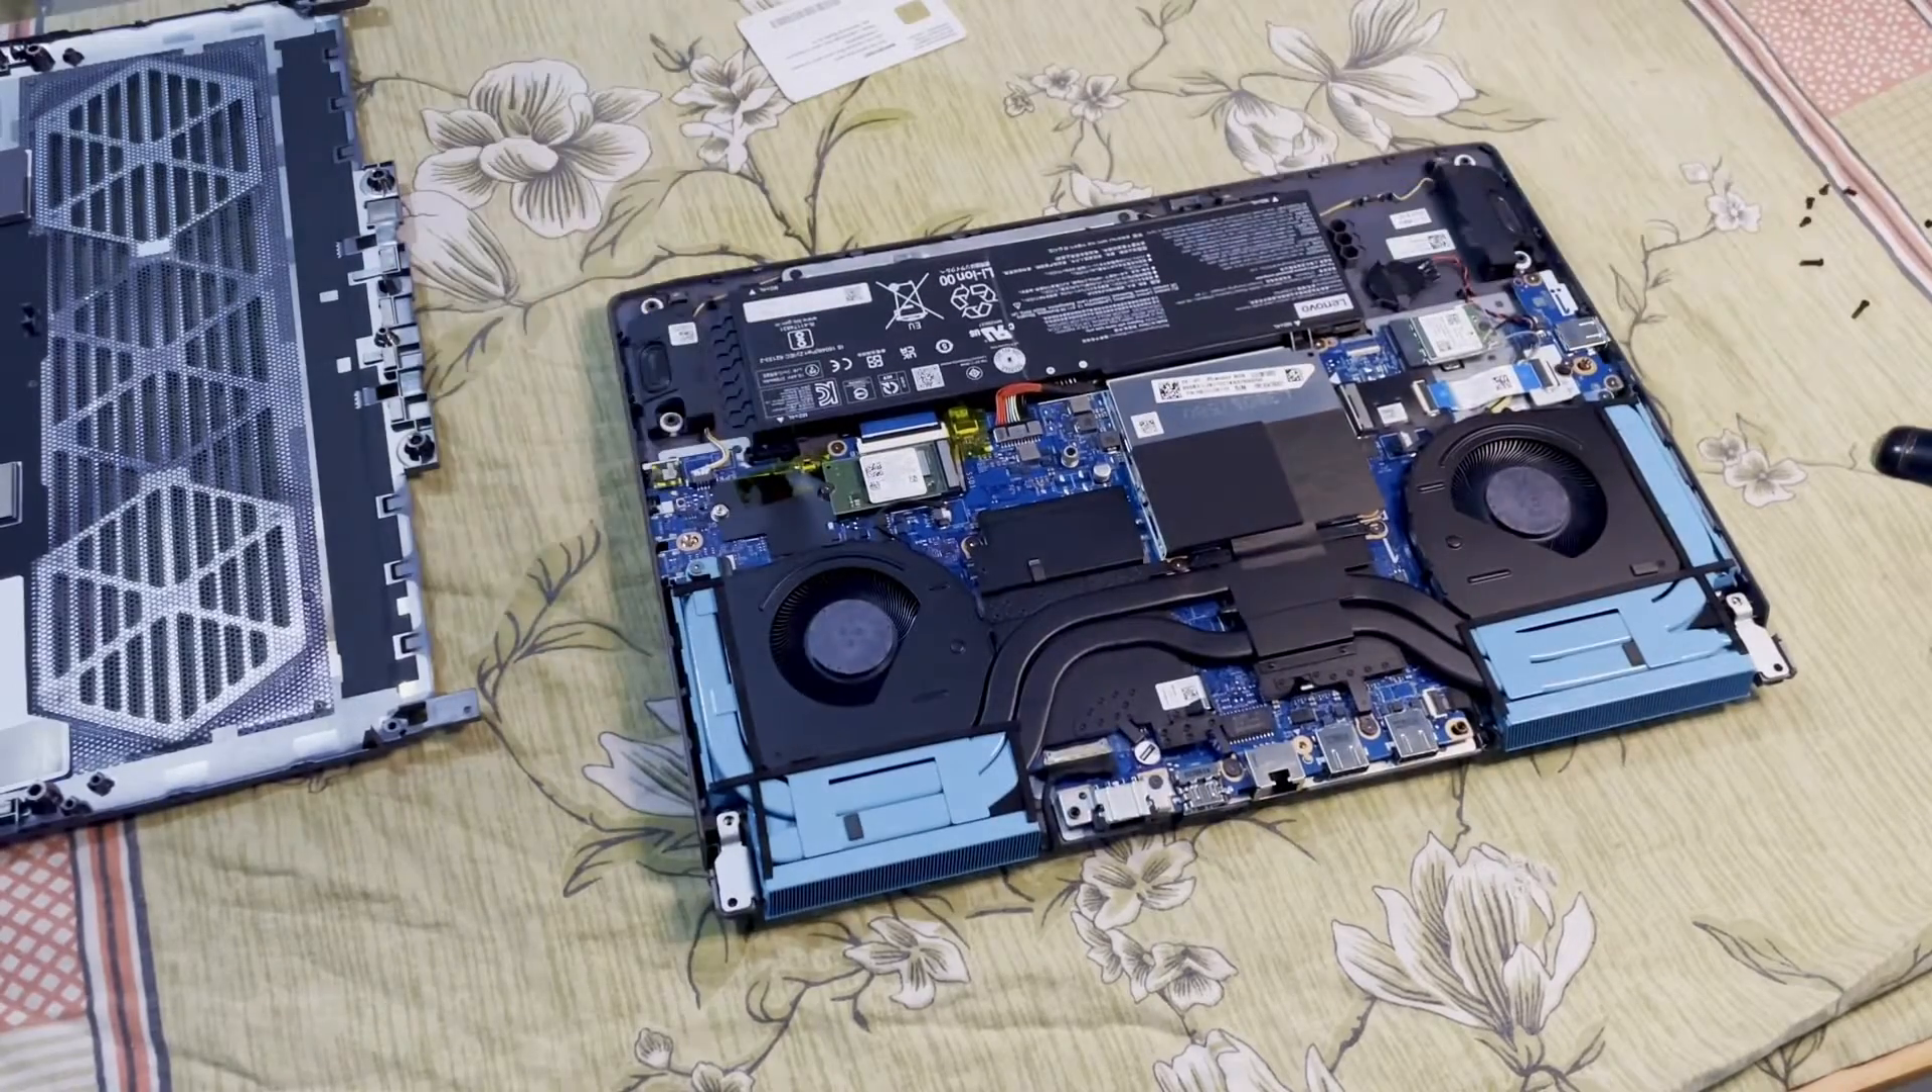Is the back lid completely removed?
Yes.